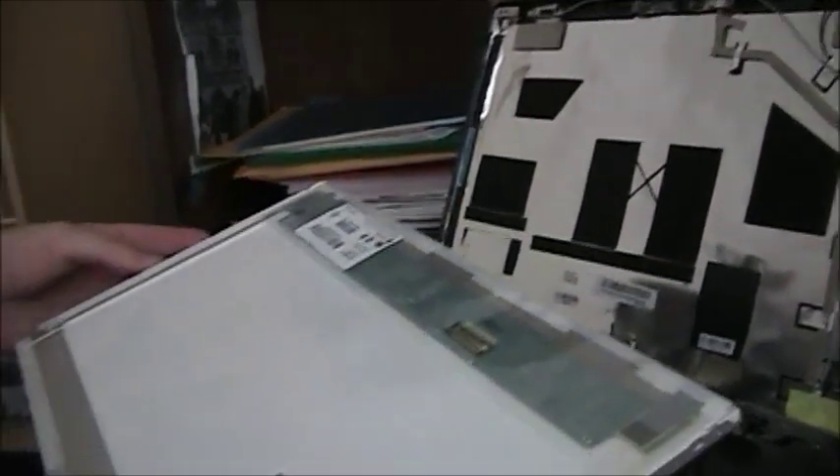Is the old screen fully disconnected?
Yes.